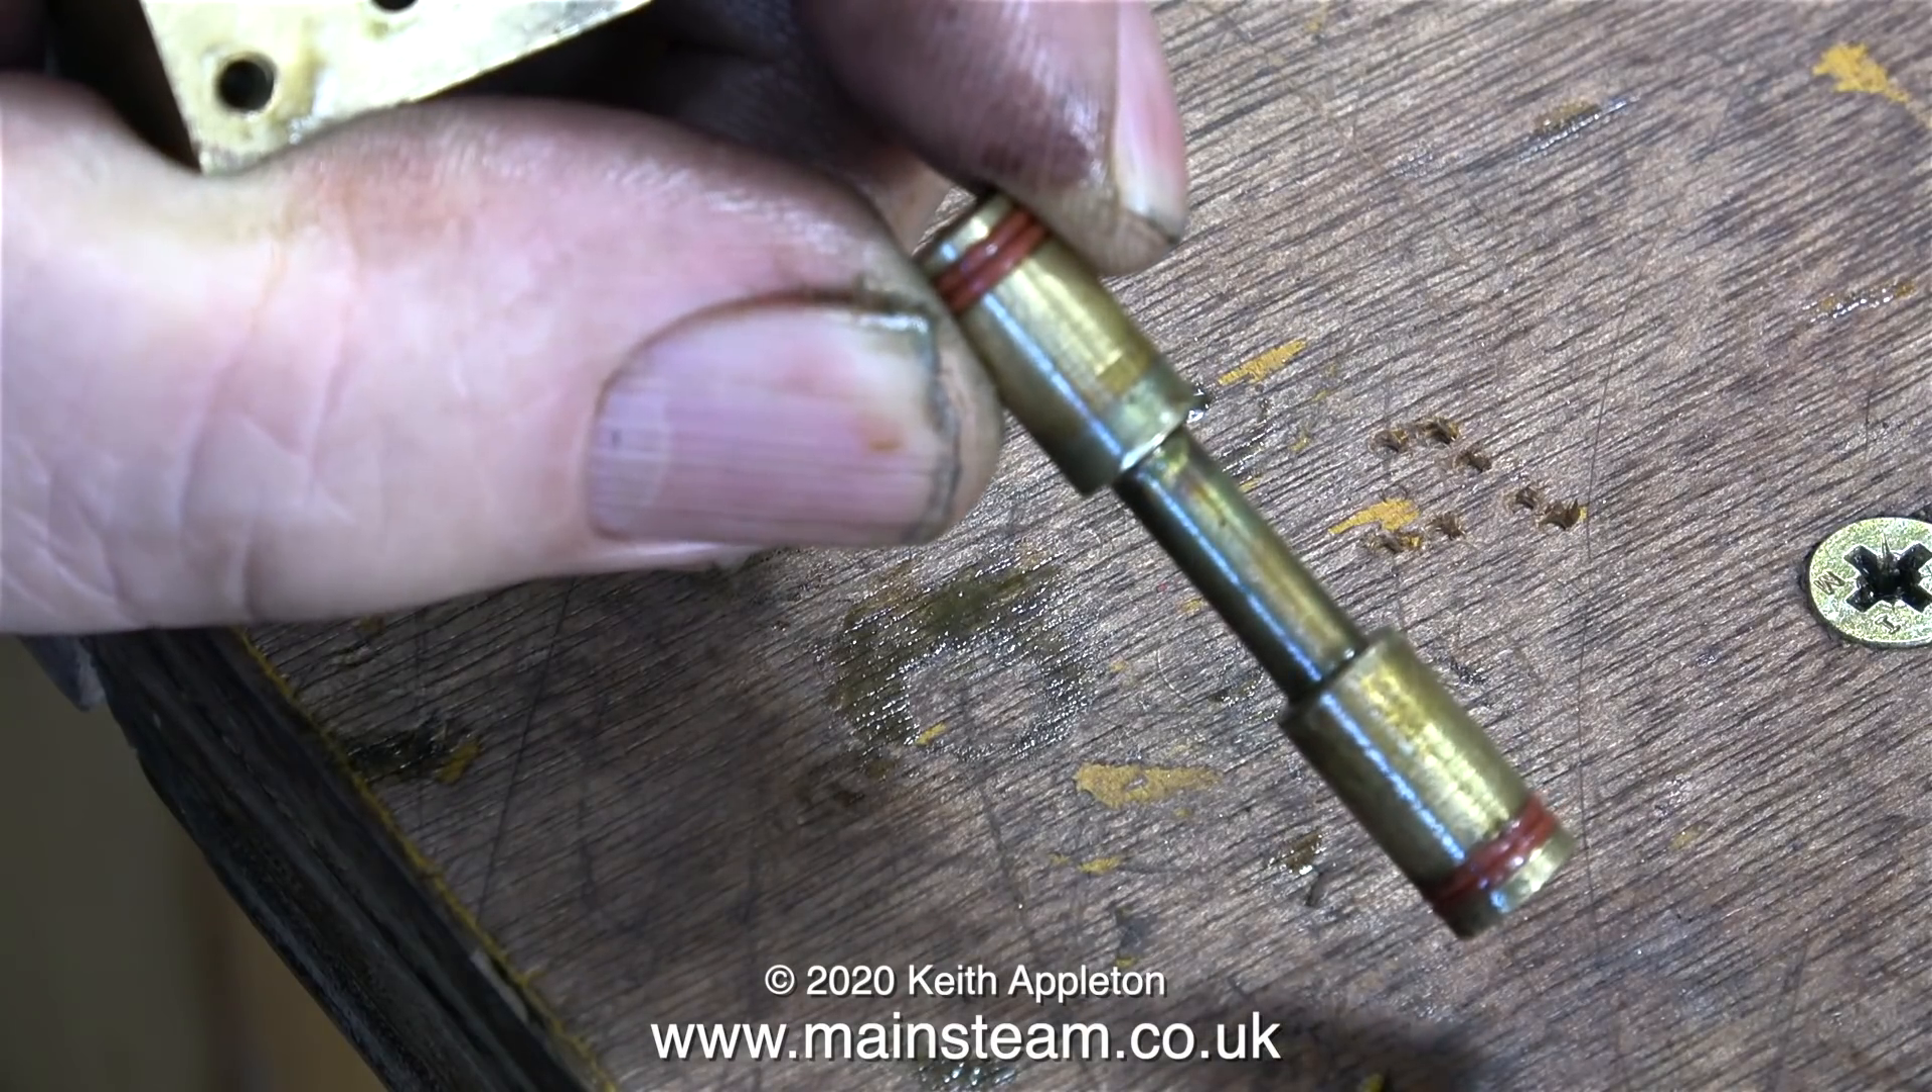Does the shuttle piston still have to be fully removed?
No.